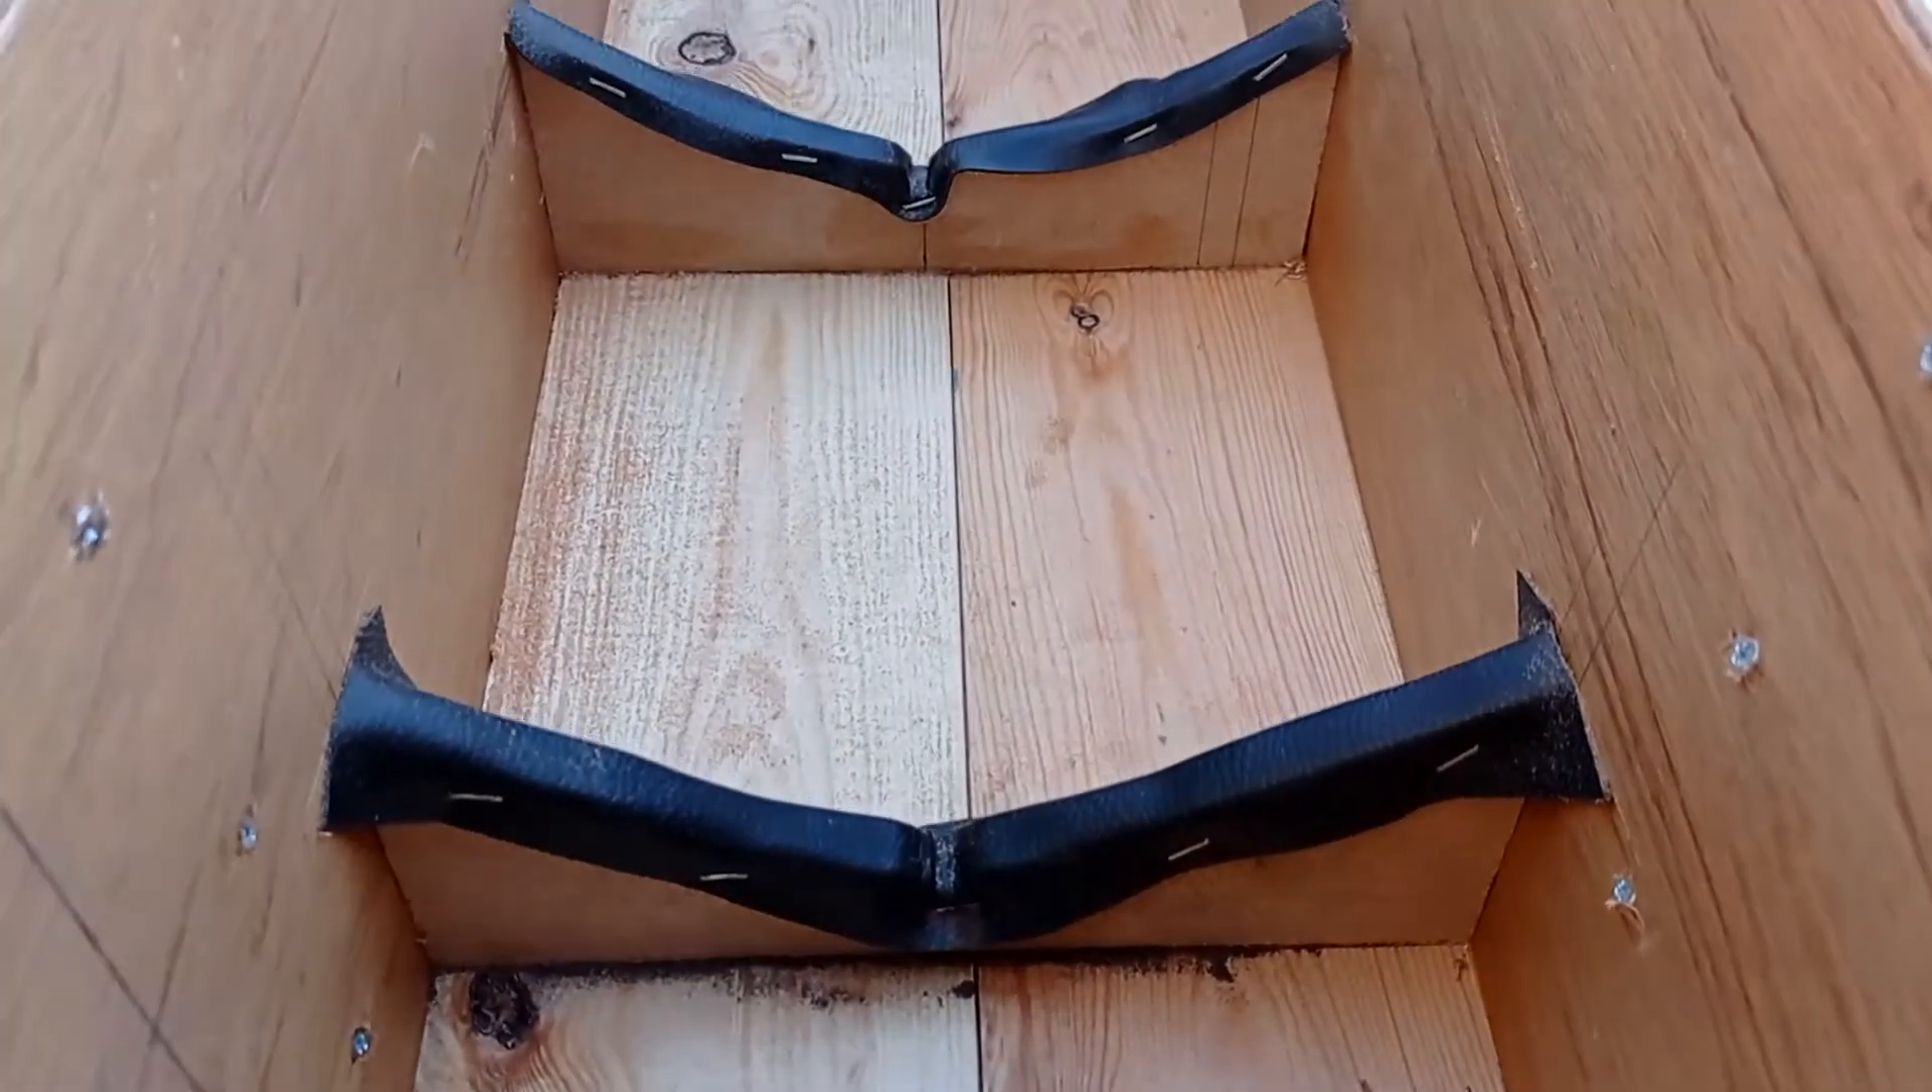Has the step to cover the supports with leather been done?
Yes.